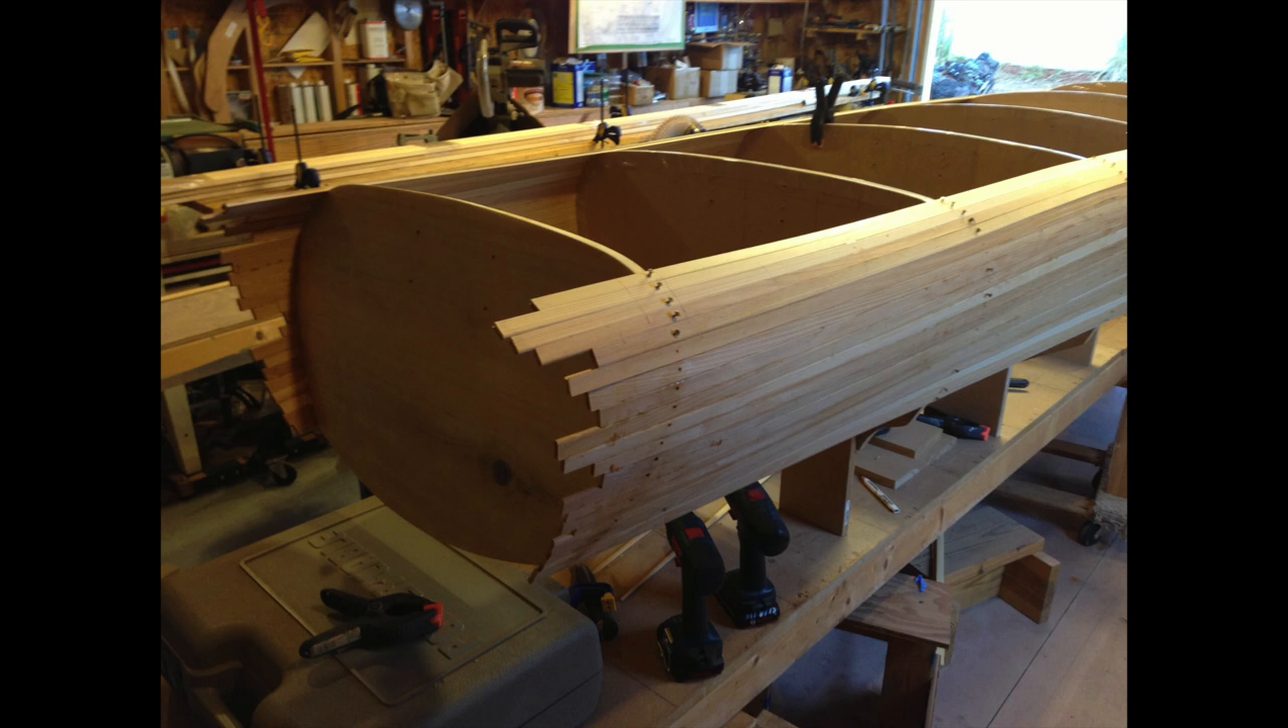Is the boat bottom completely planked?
No.